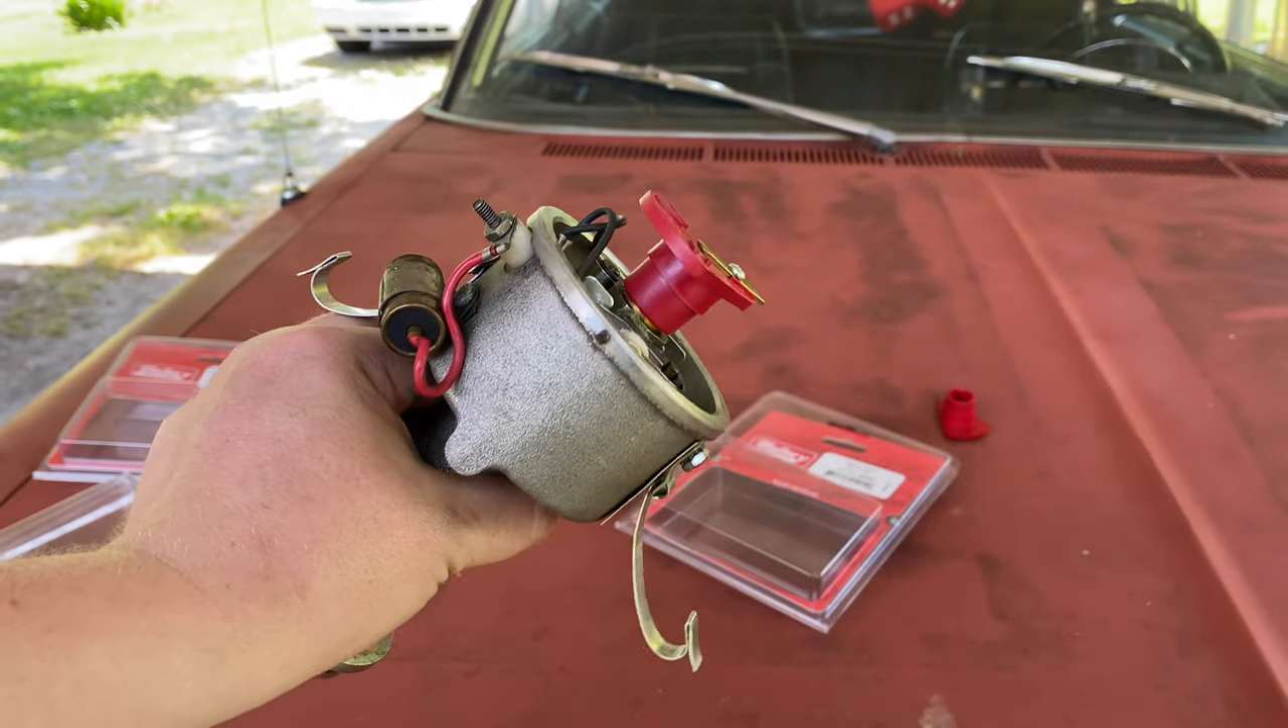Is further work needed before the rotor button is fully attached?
No.